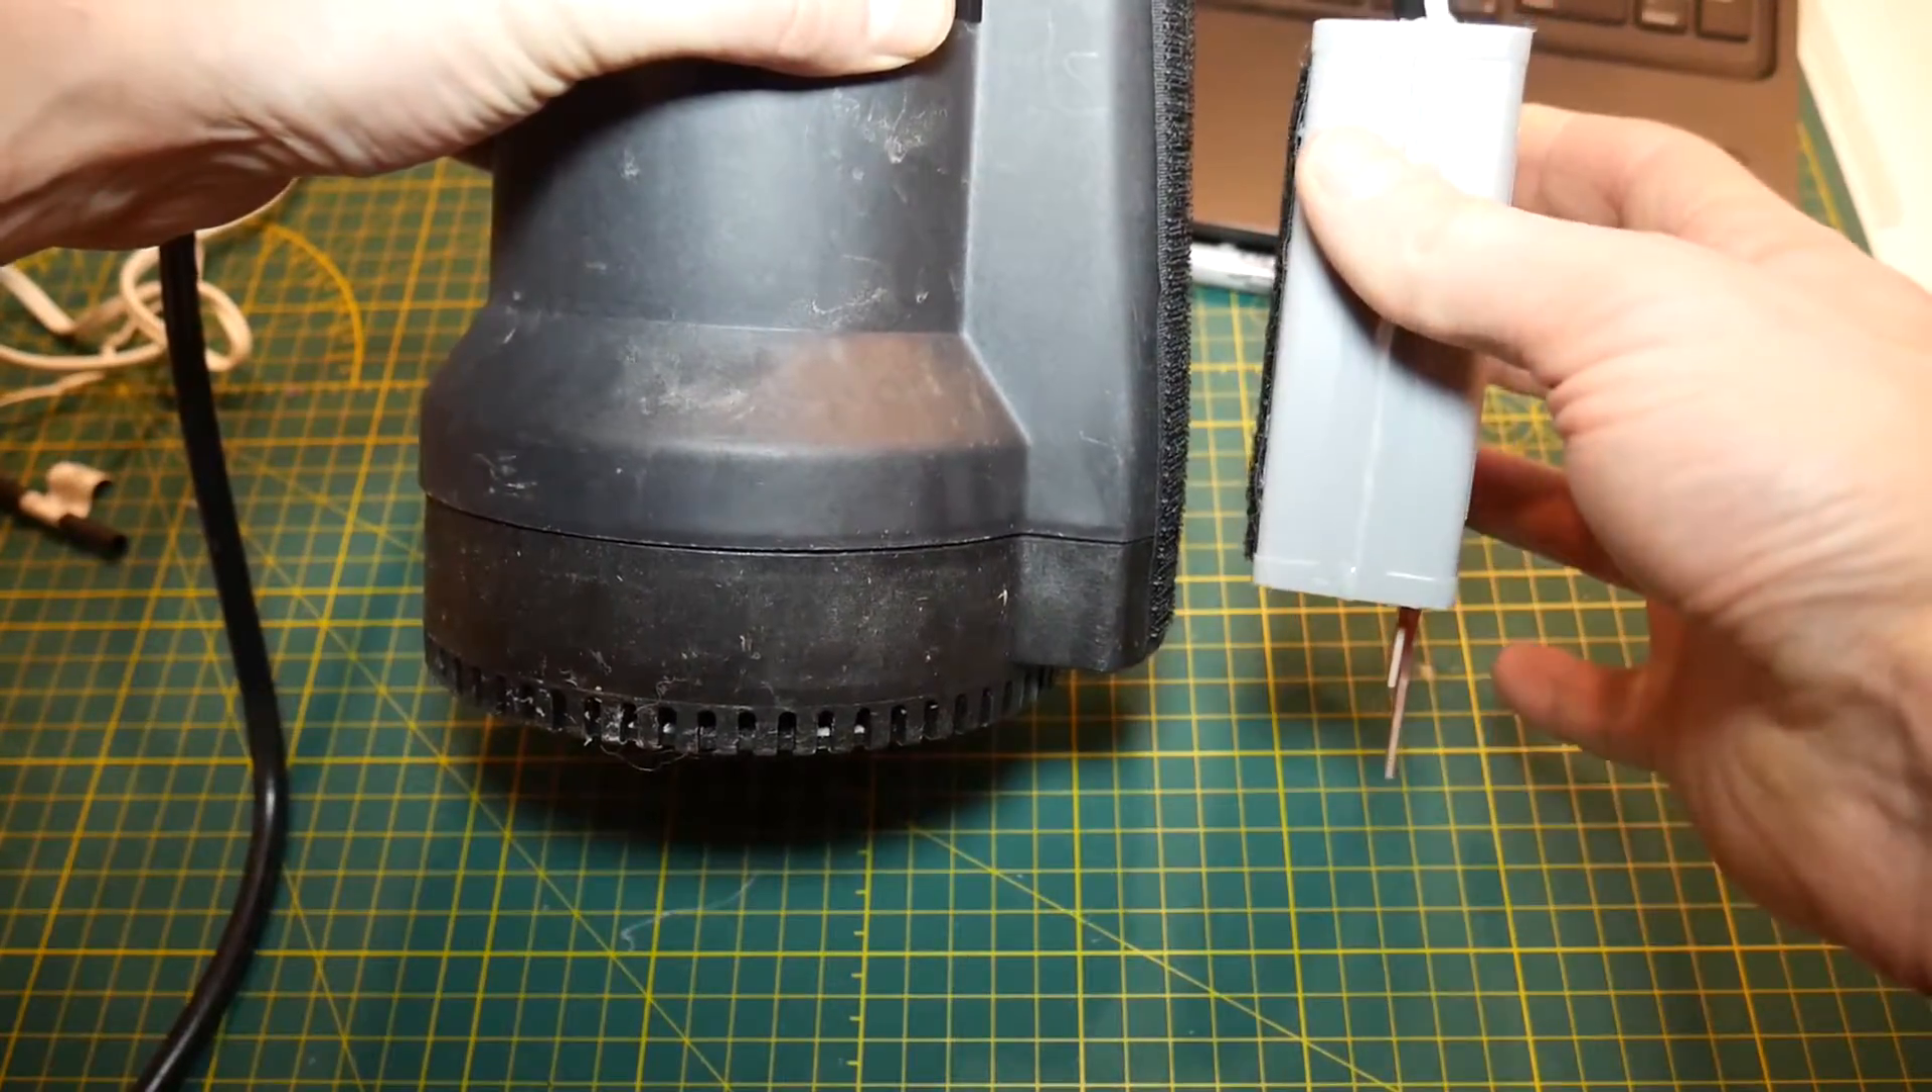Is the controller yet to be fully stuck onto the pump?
Yes.